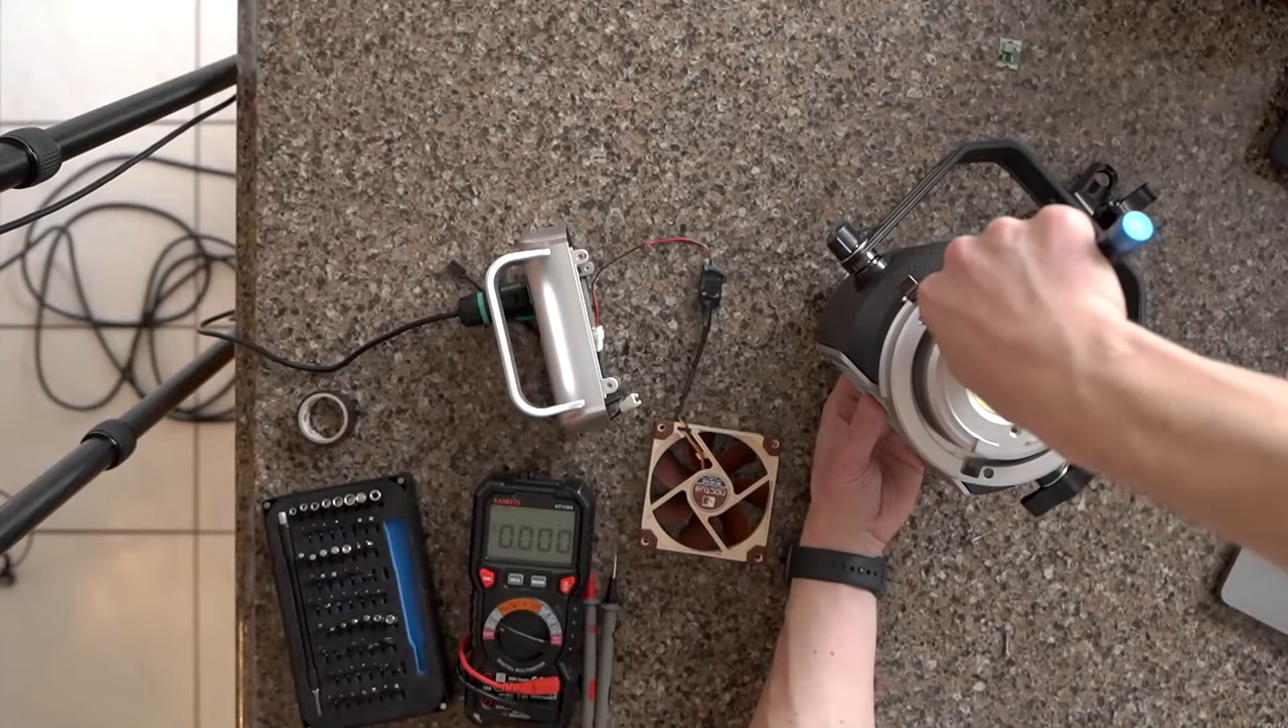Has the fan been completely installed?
No.